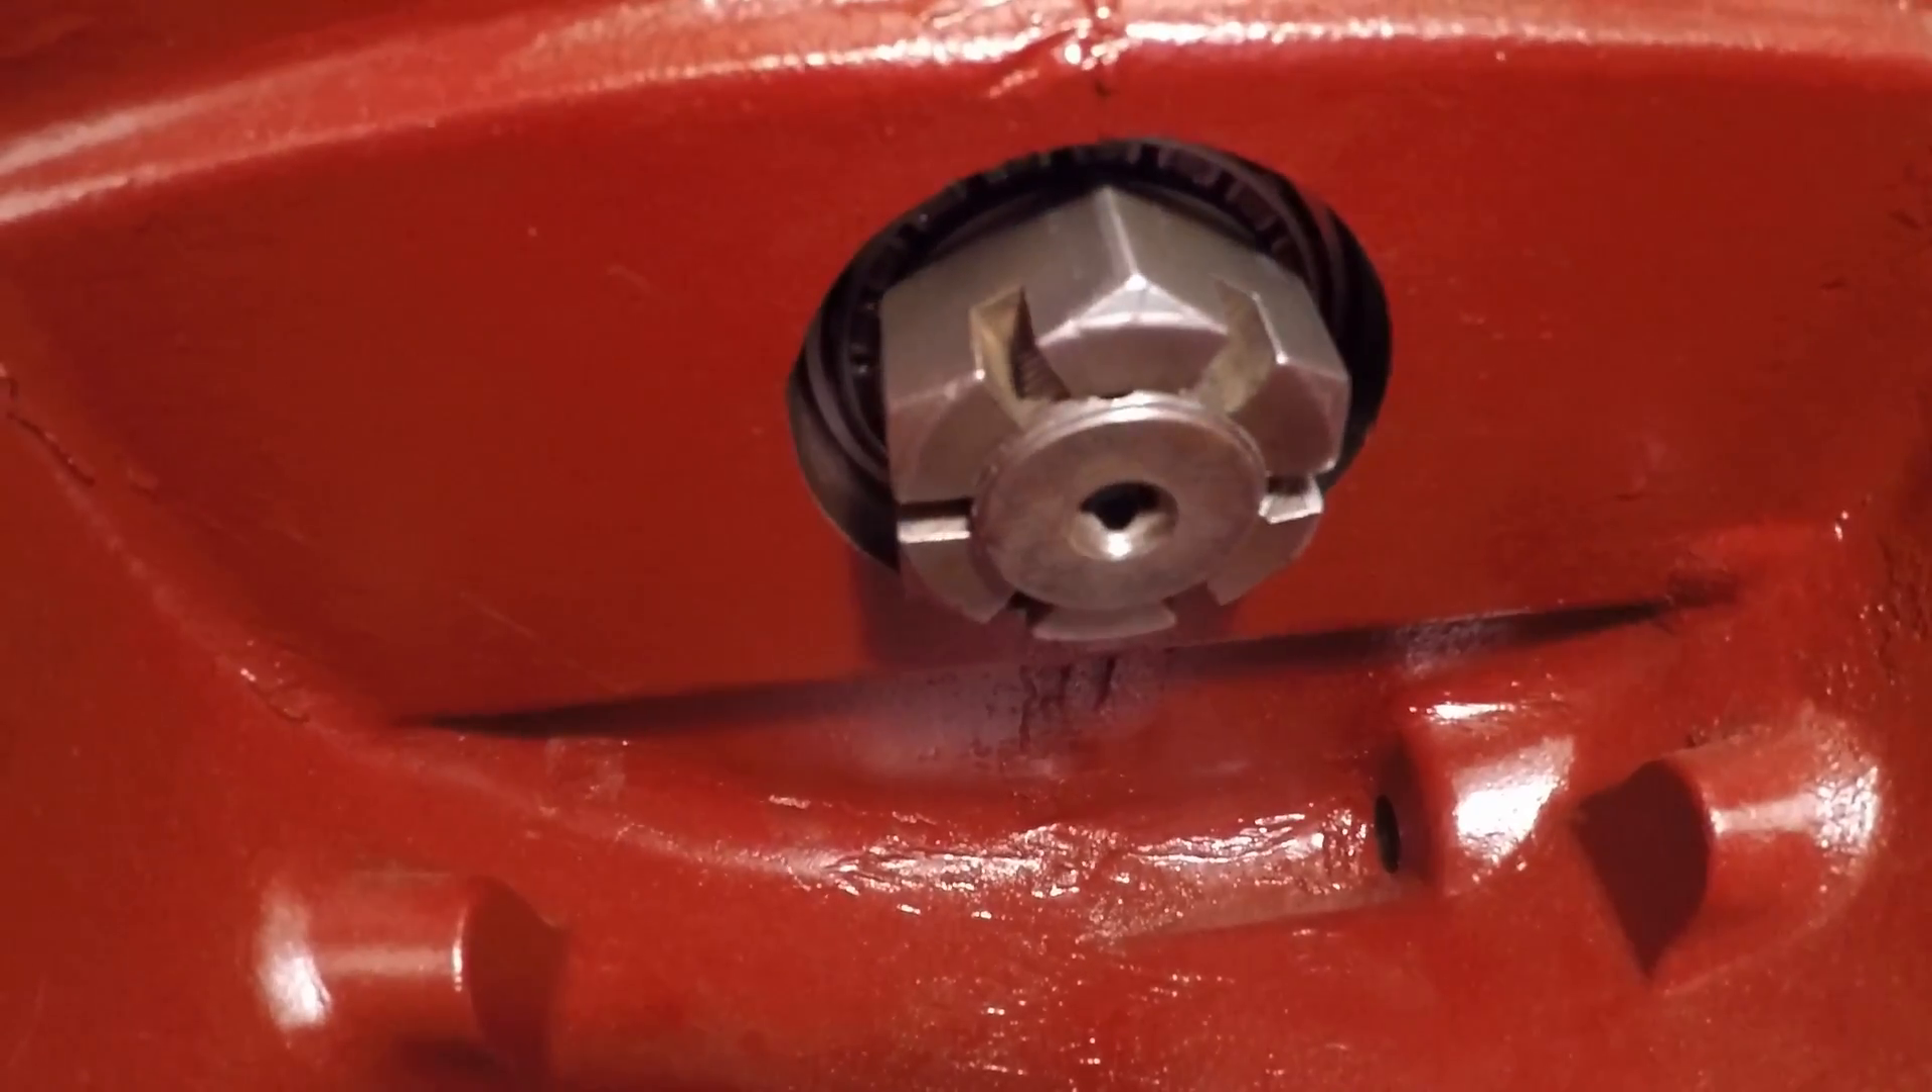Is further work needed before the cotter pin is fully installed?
Yes.